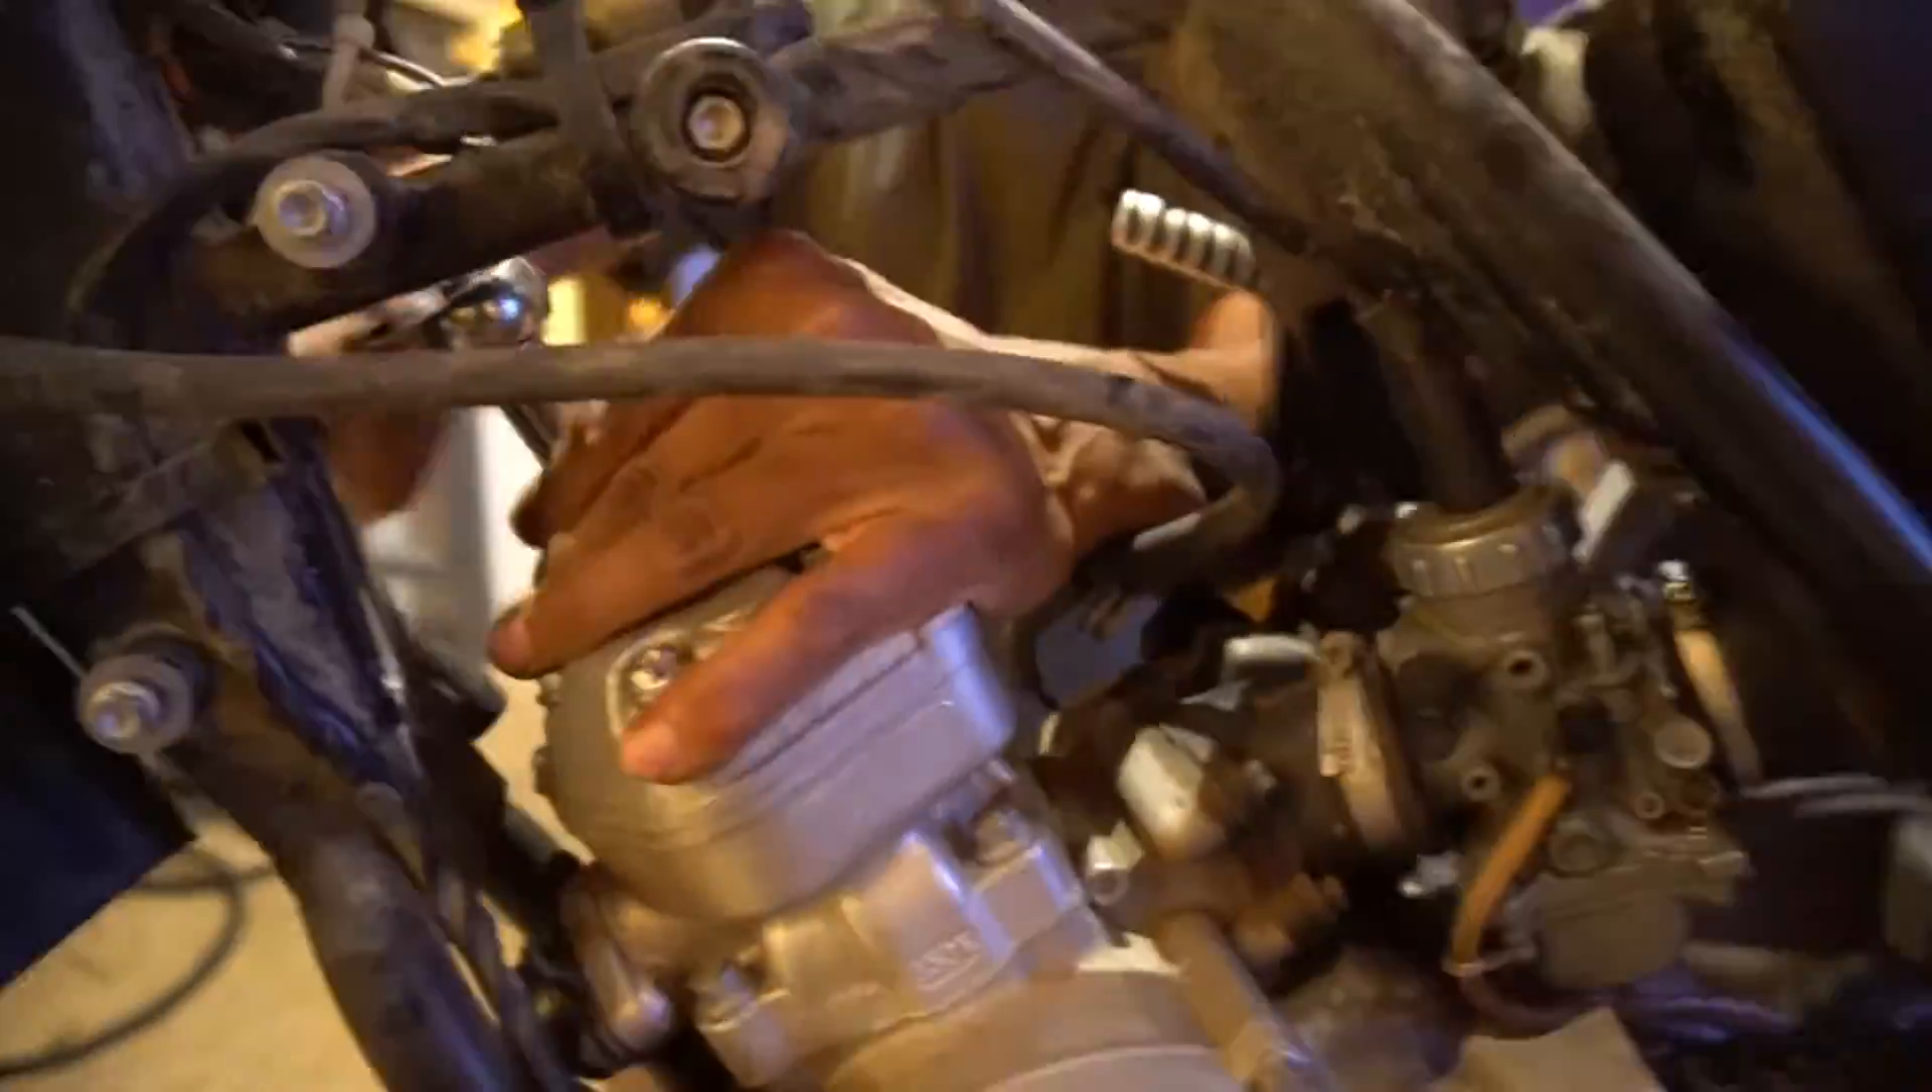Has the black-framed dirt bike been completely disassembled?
No.